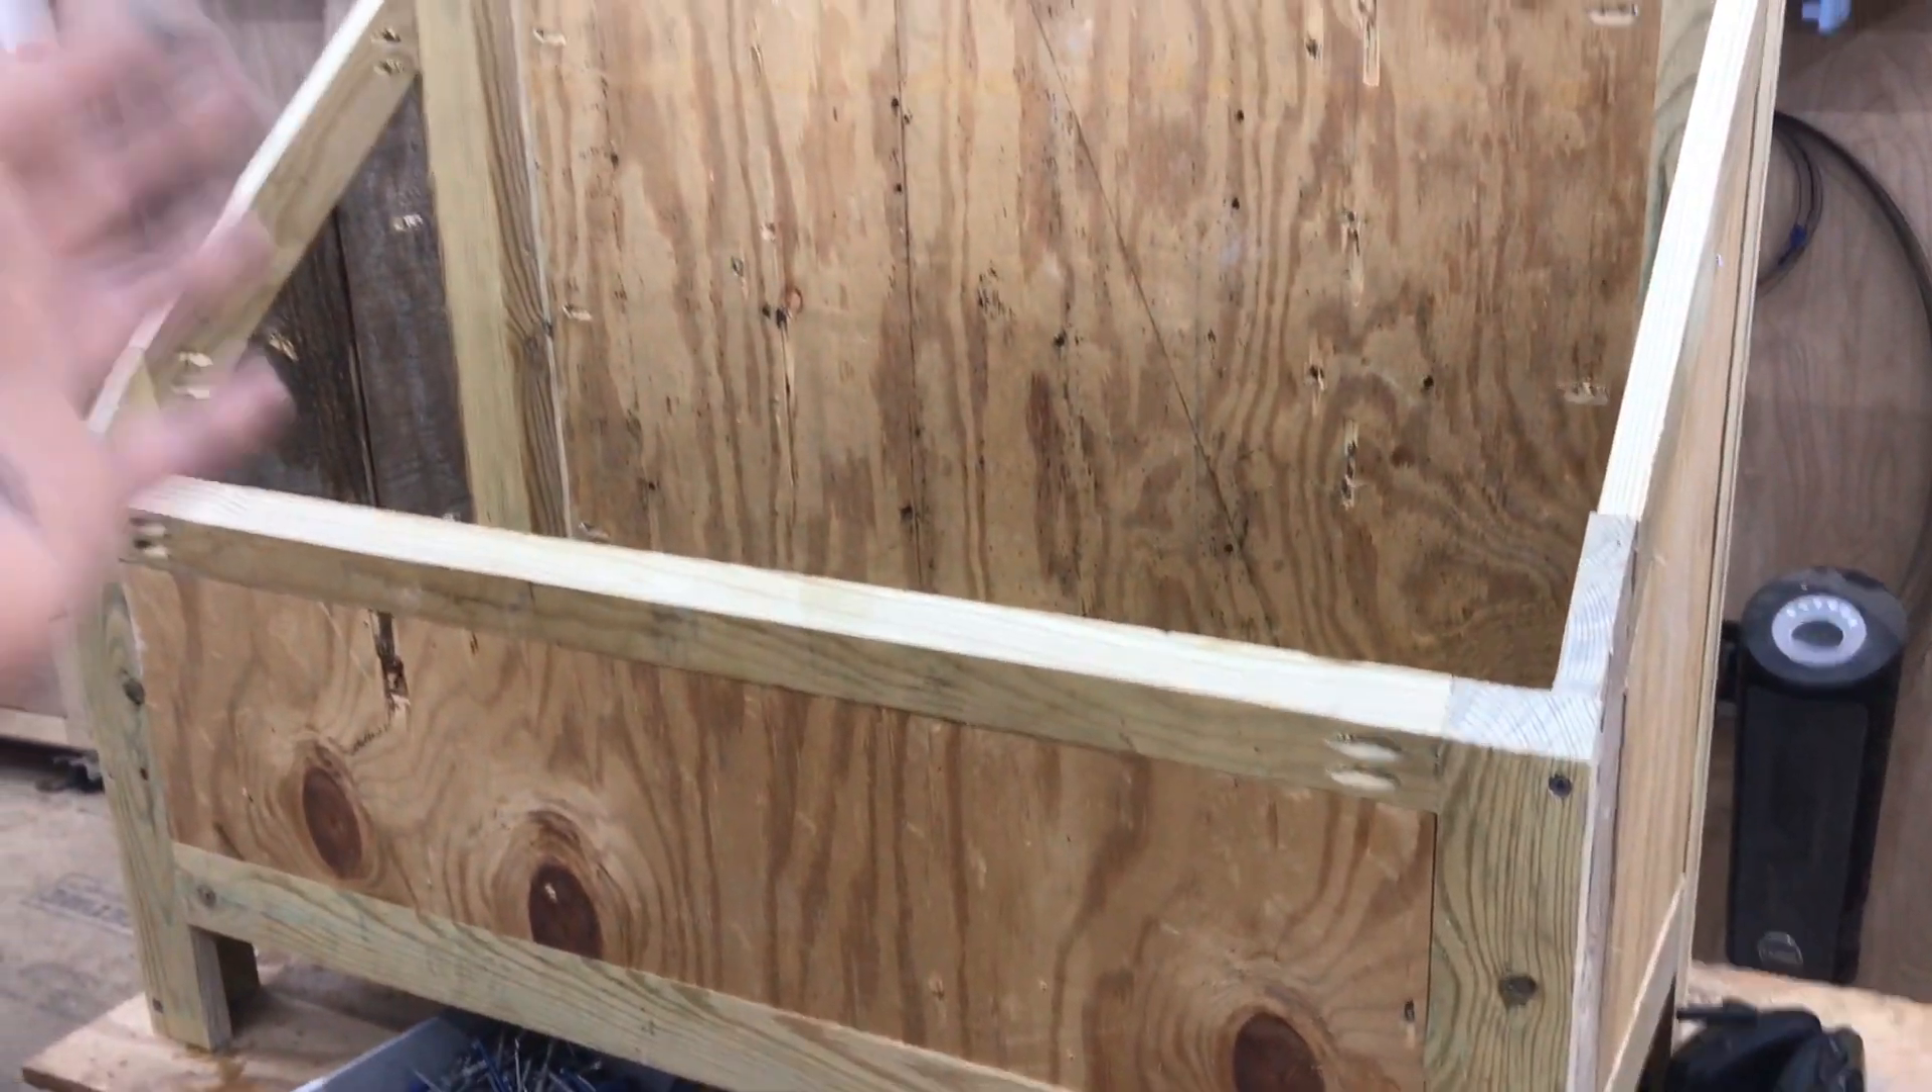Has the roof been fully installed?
No.